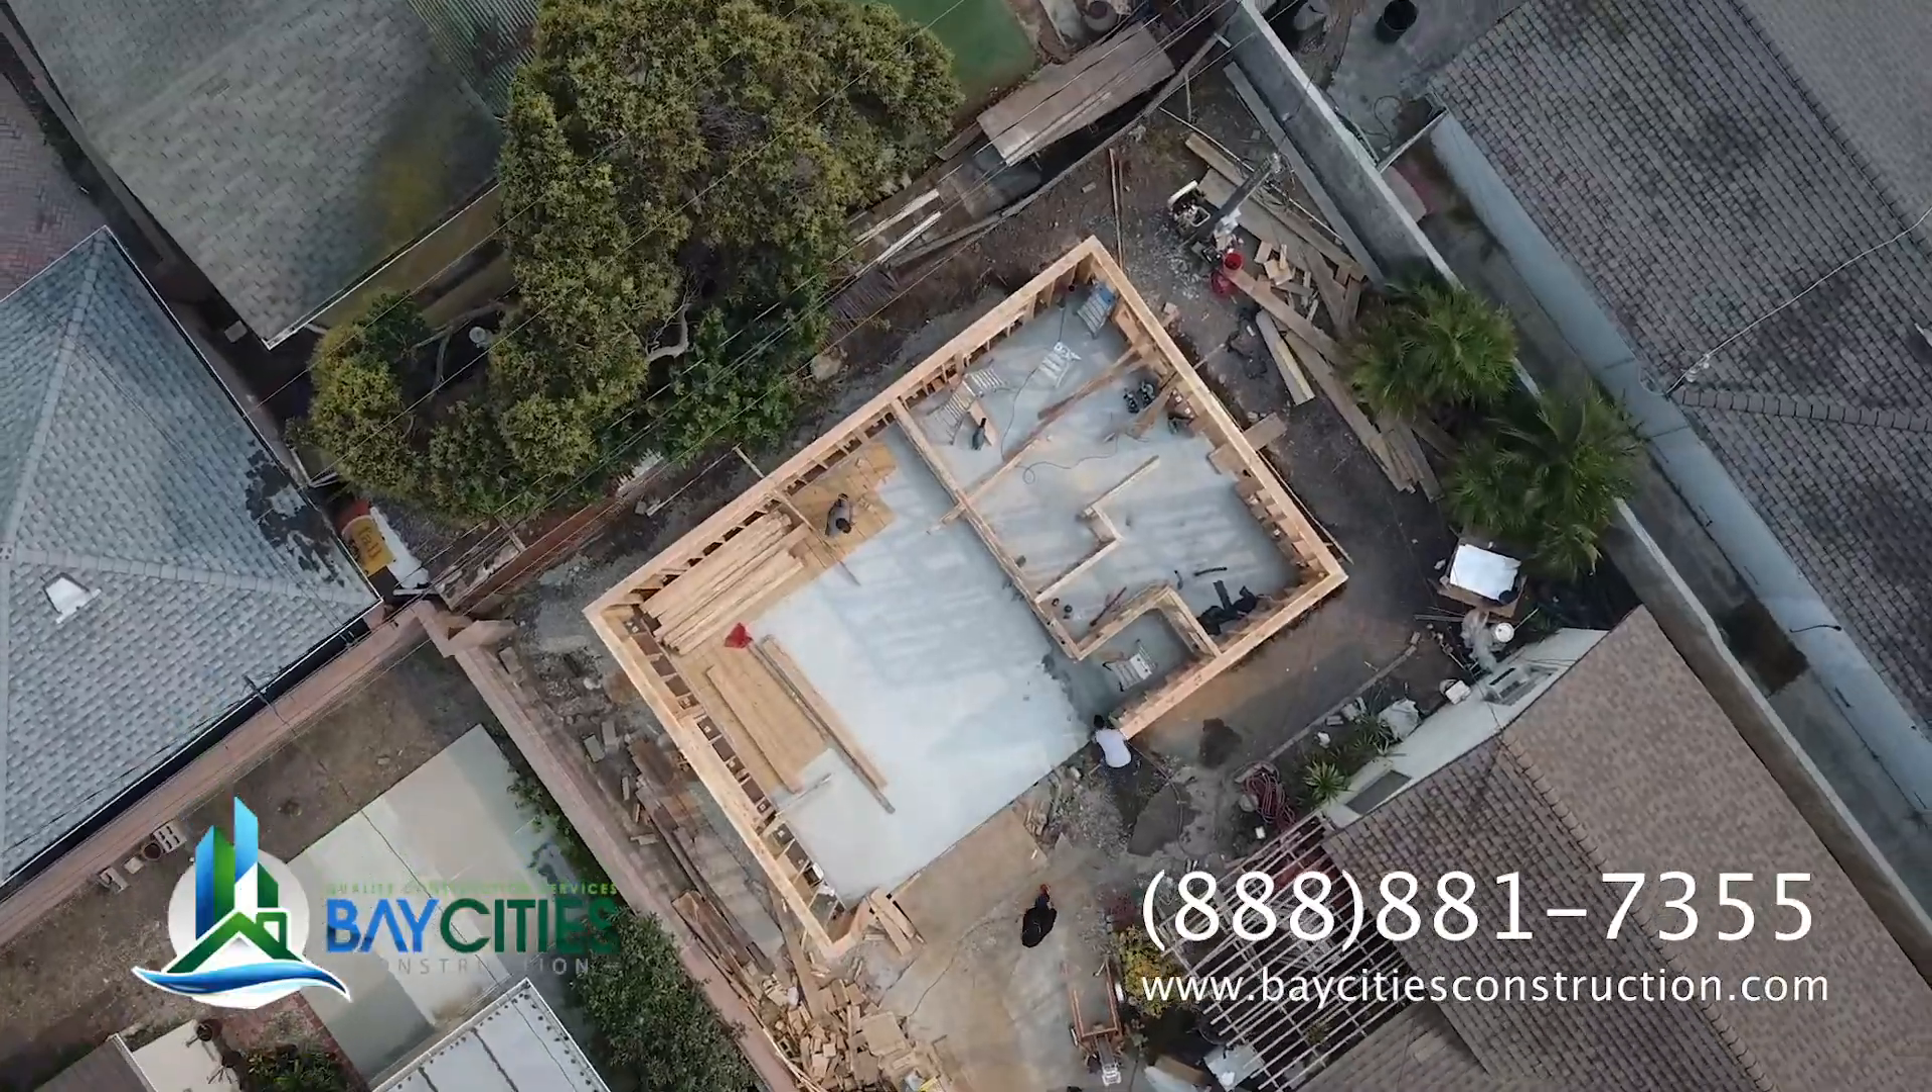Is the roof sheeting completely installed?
No.